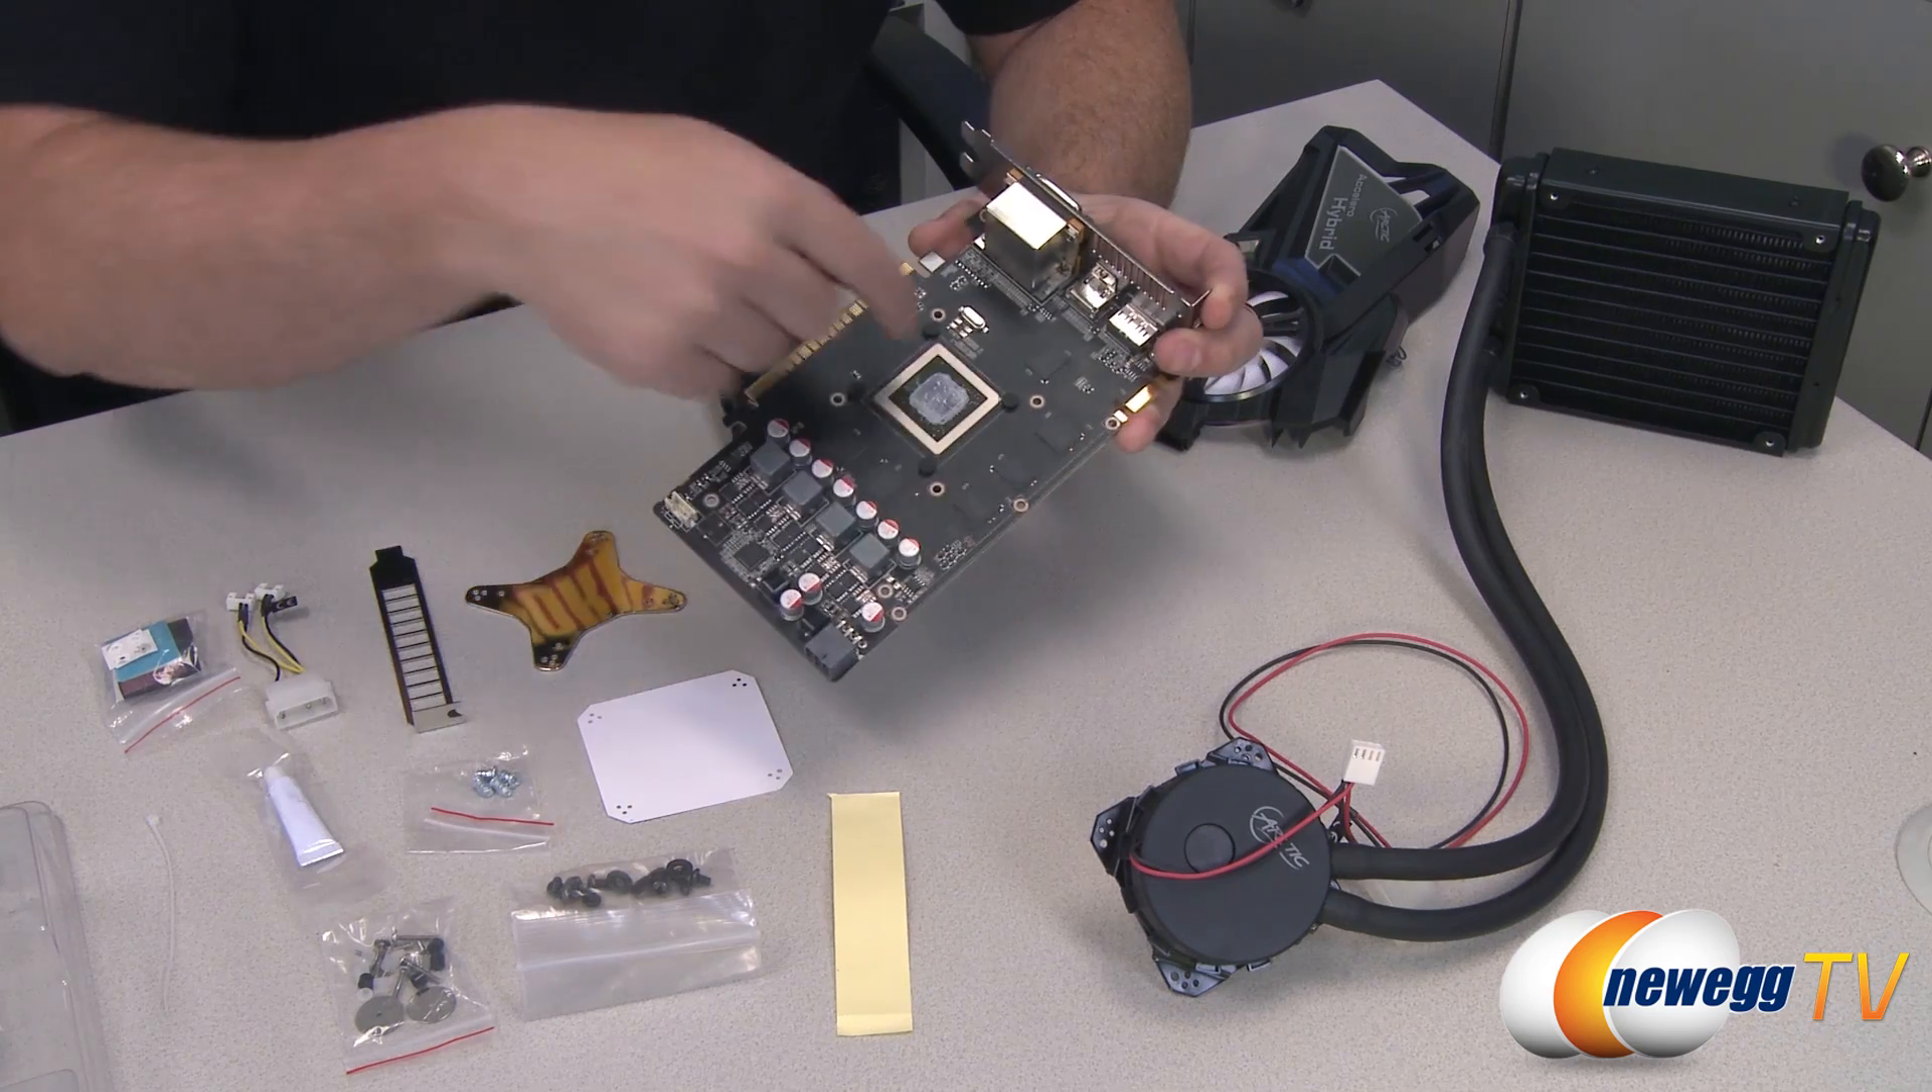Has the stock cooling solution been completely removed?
Yes.